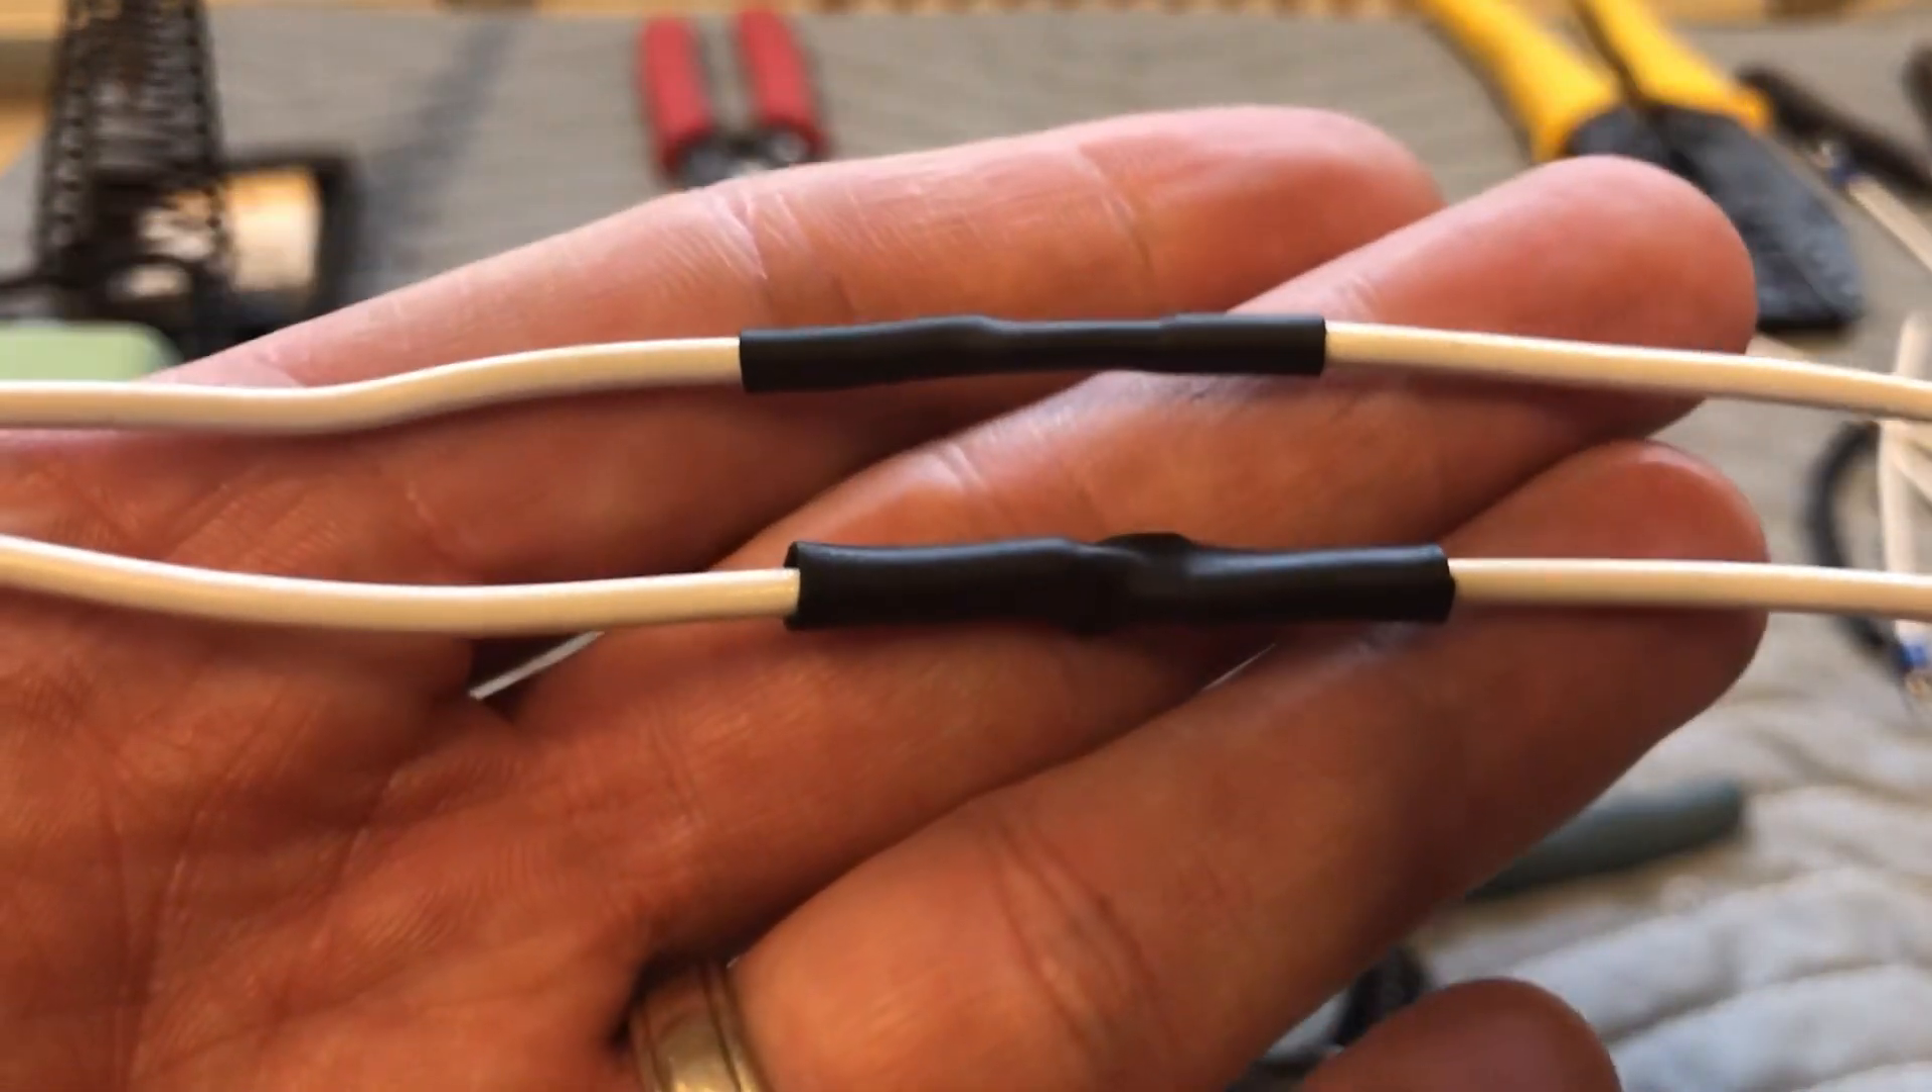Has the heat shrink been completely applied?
Yes.